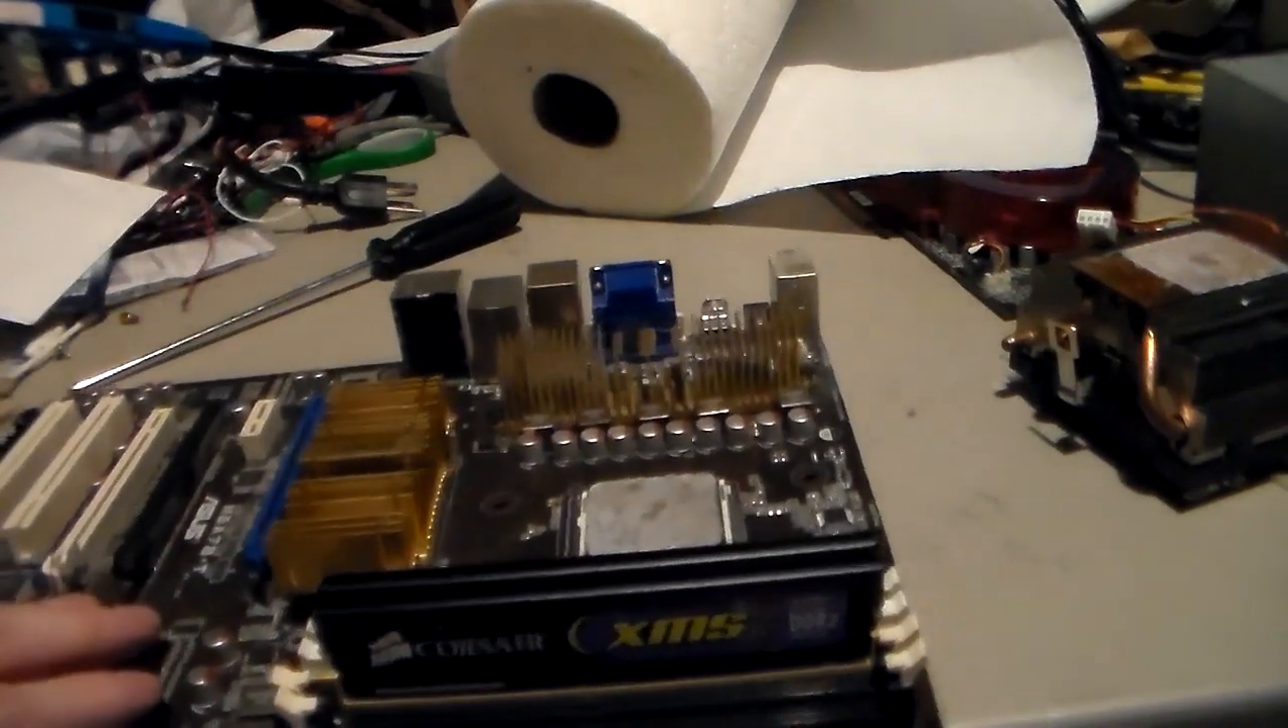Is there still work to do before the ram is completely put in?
No.